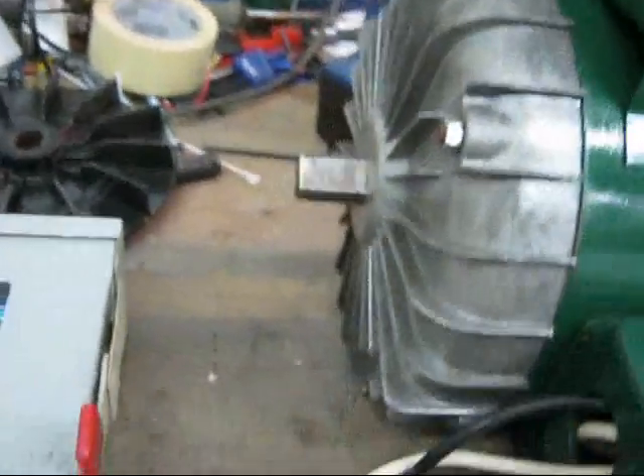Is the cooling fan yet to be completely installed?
Yes.